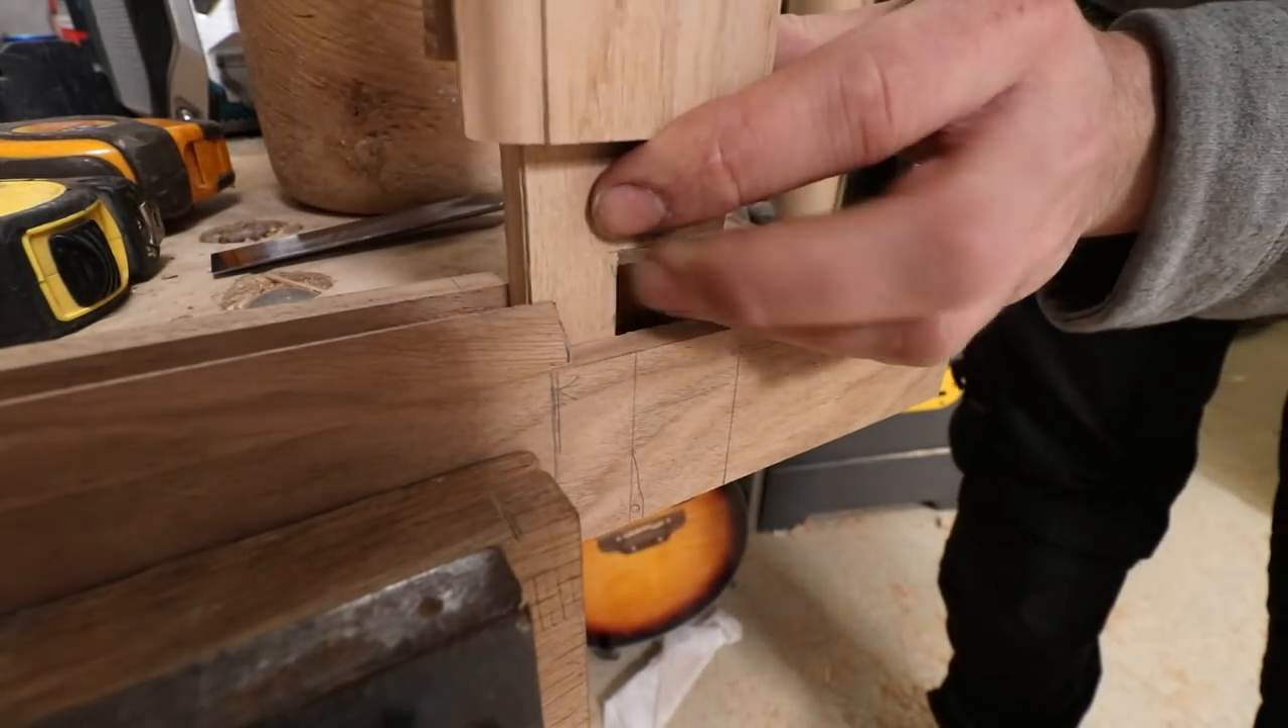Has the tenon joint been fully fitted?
No.